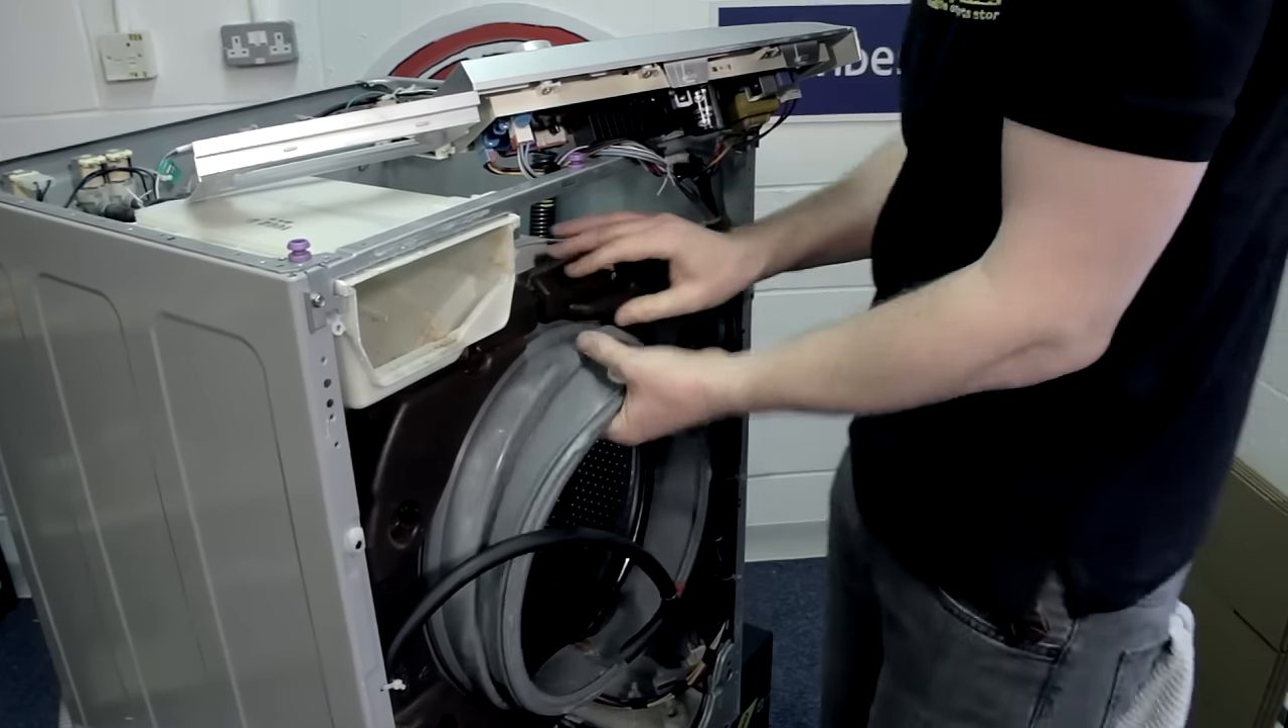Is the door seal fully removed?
No.